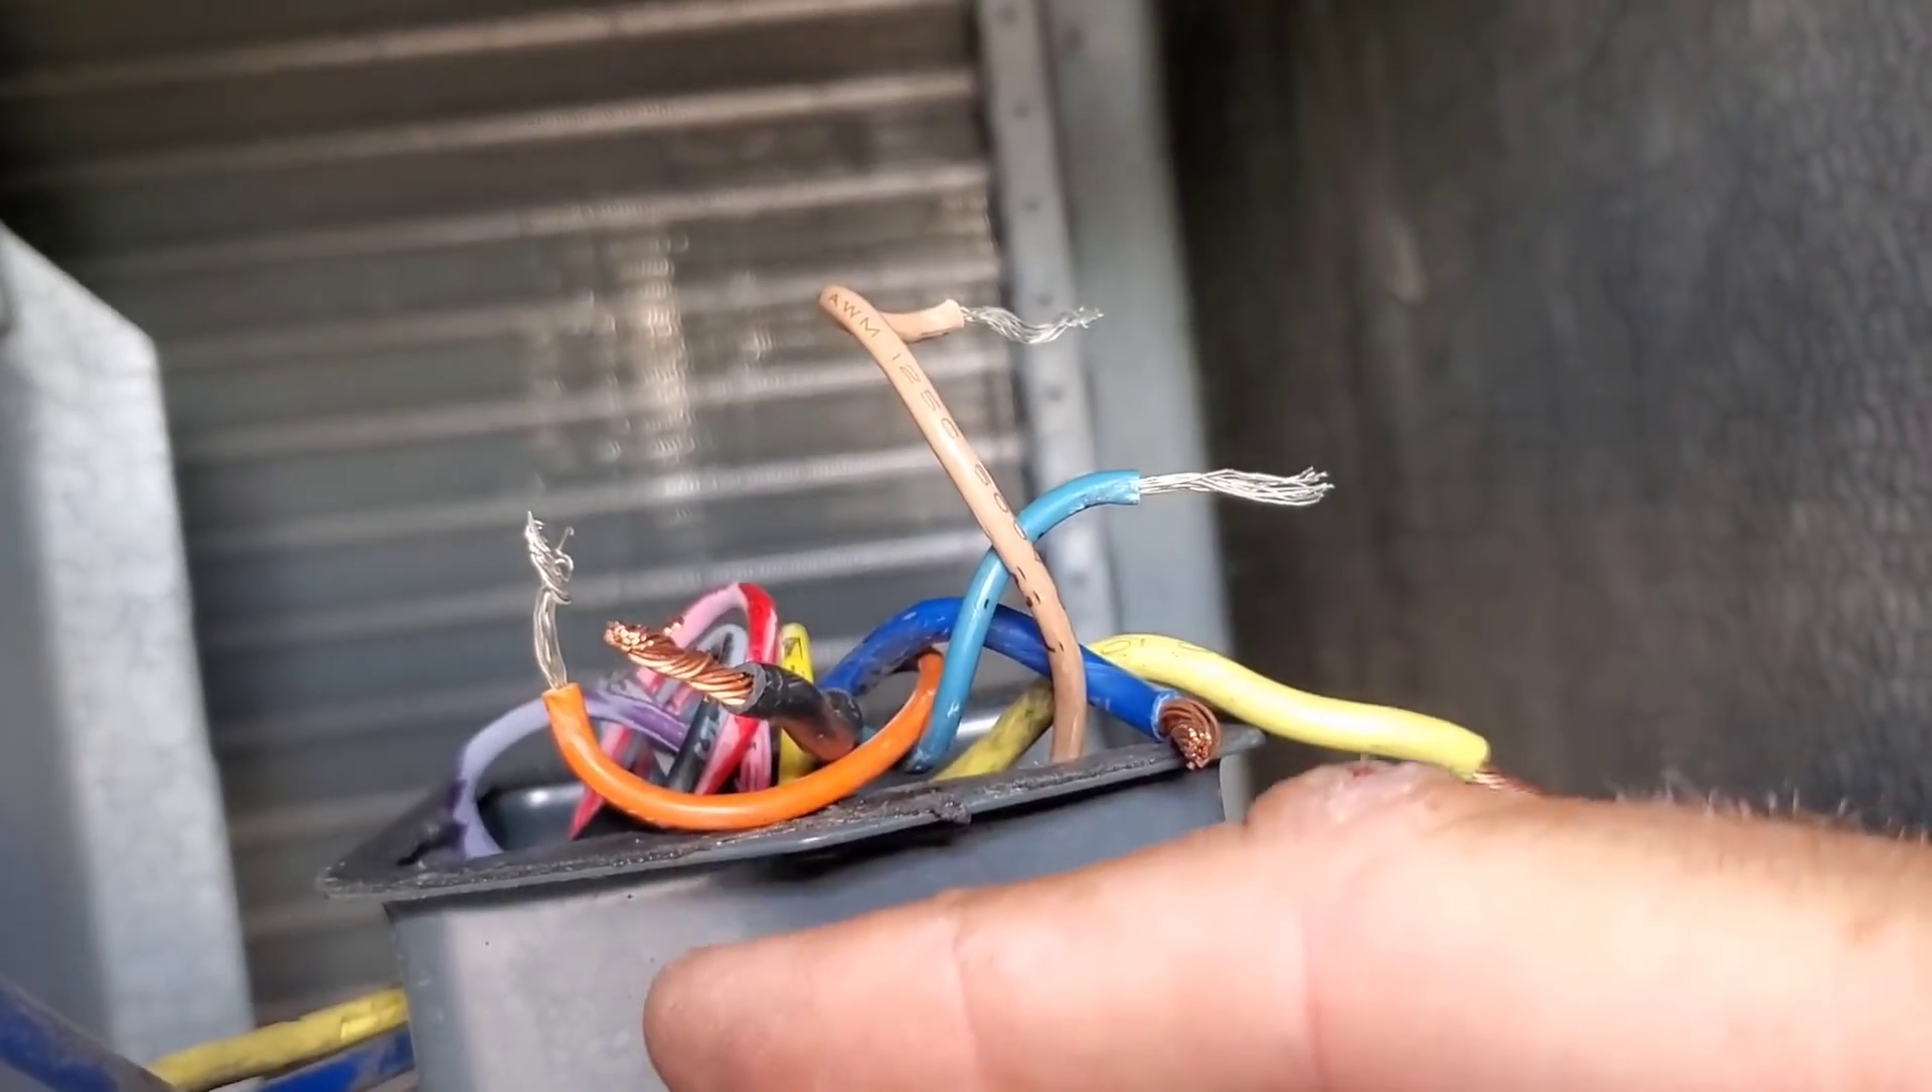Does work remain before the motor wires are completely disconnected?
No.